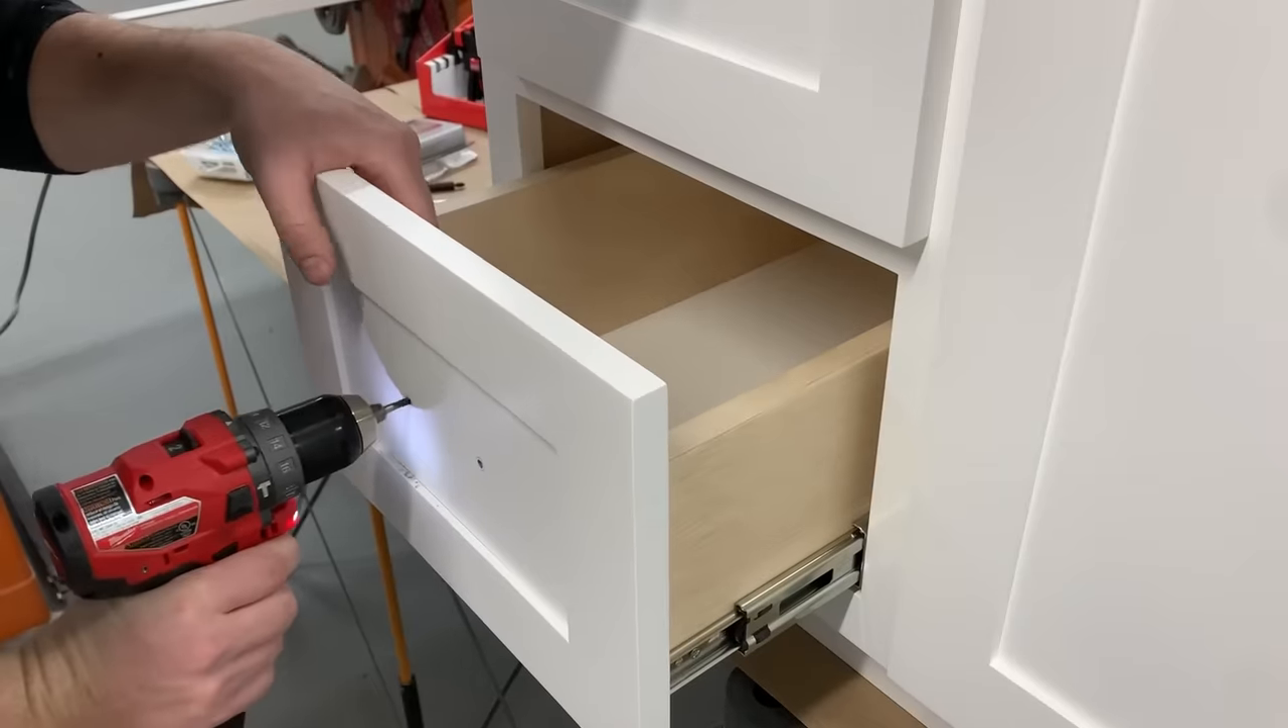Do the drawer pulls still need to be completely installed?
Yes.